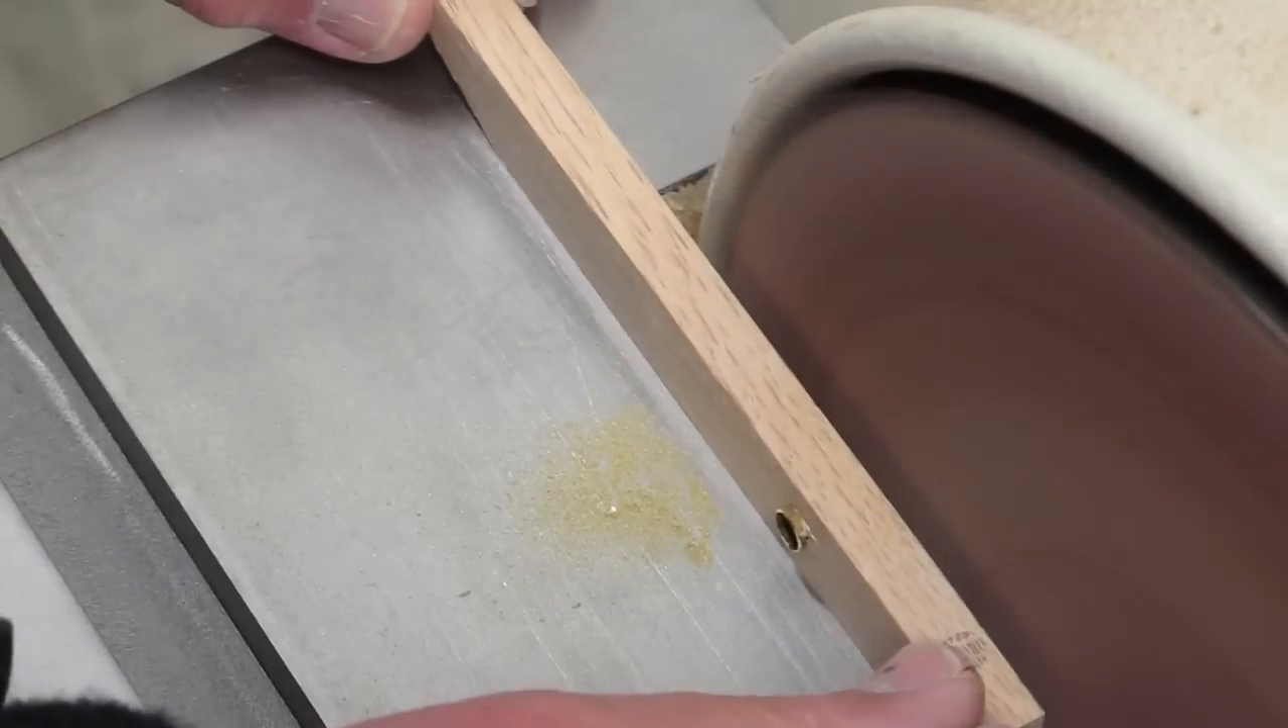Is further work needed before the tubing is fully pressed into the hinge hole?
No.